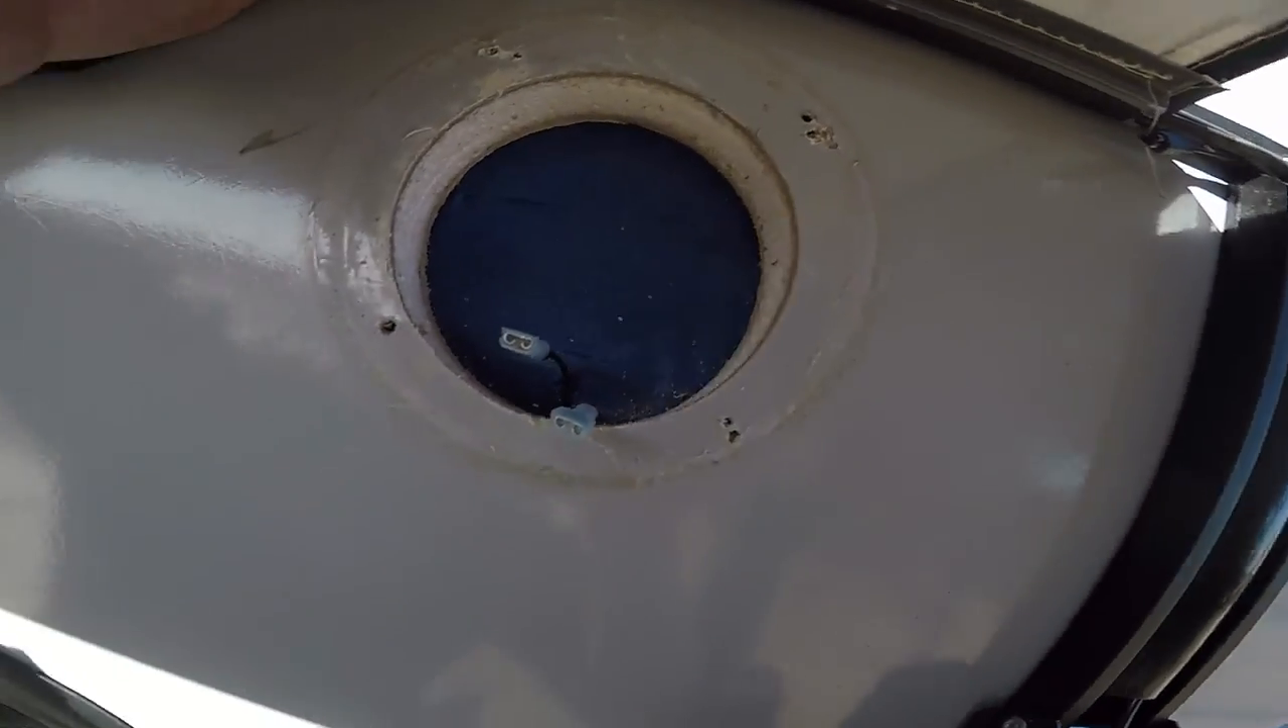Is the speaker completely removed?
Yes.